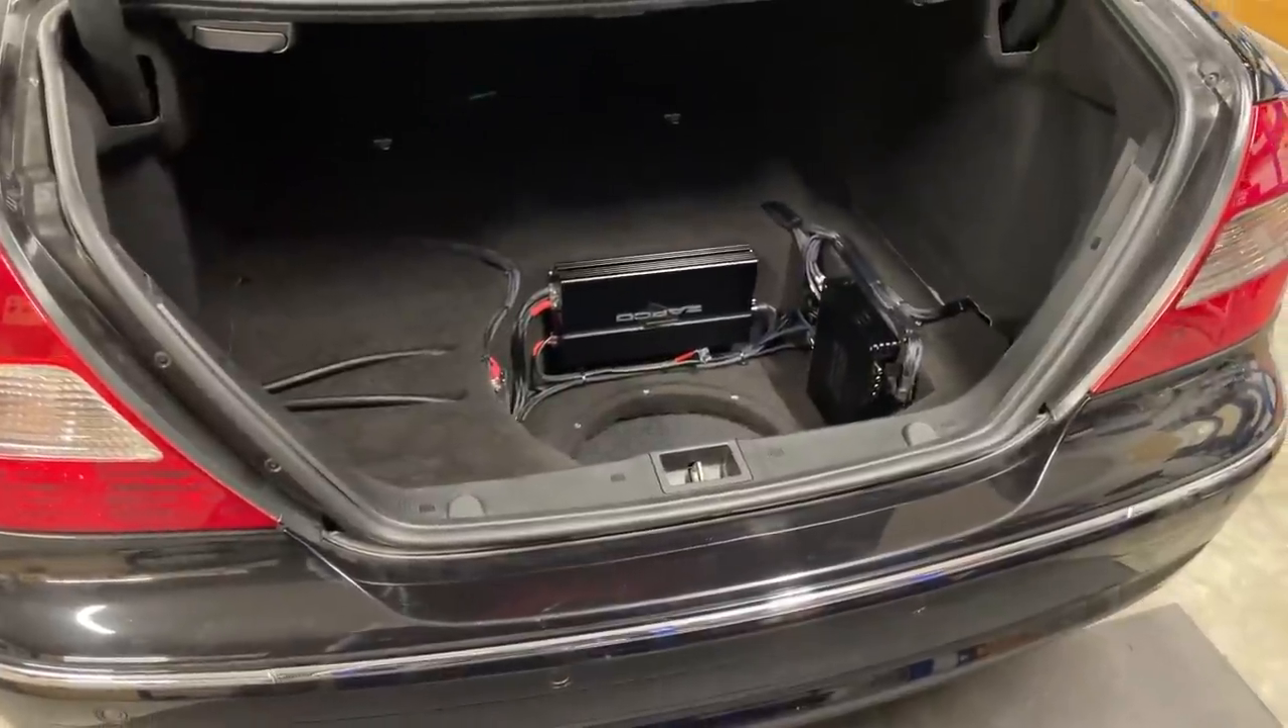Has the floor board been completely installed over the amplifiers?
No.